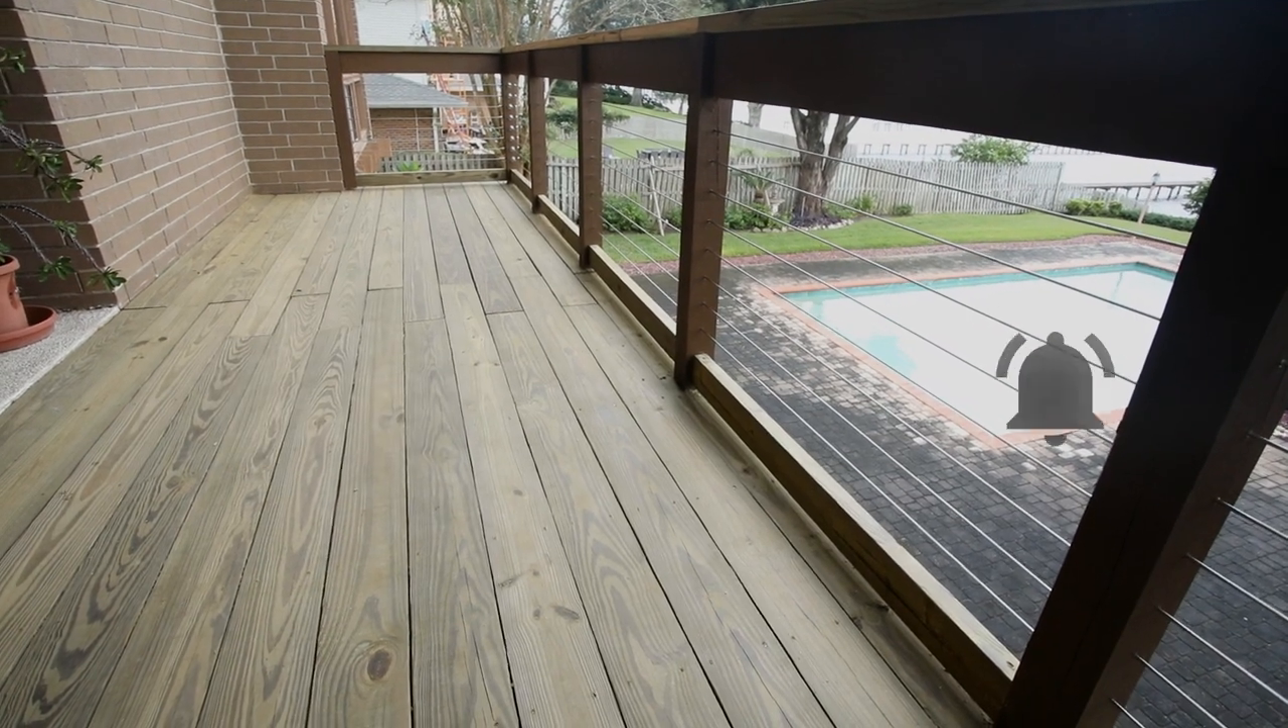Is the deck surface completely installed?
Yes.